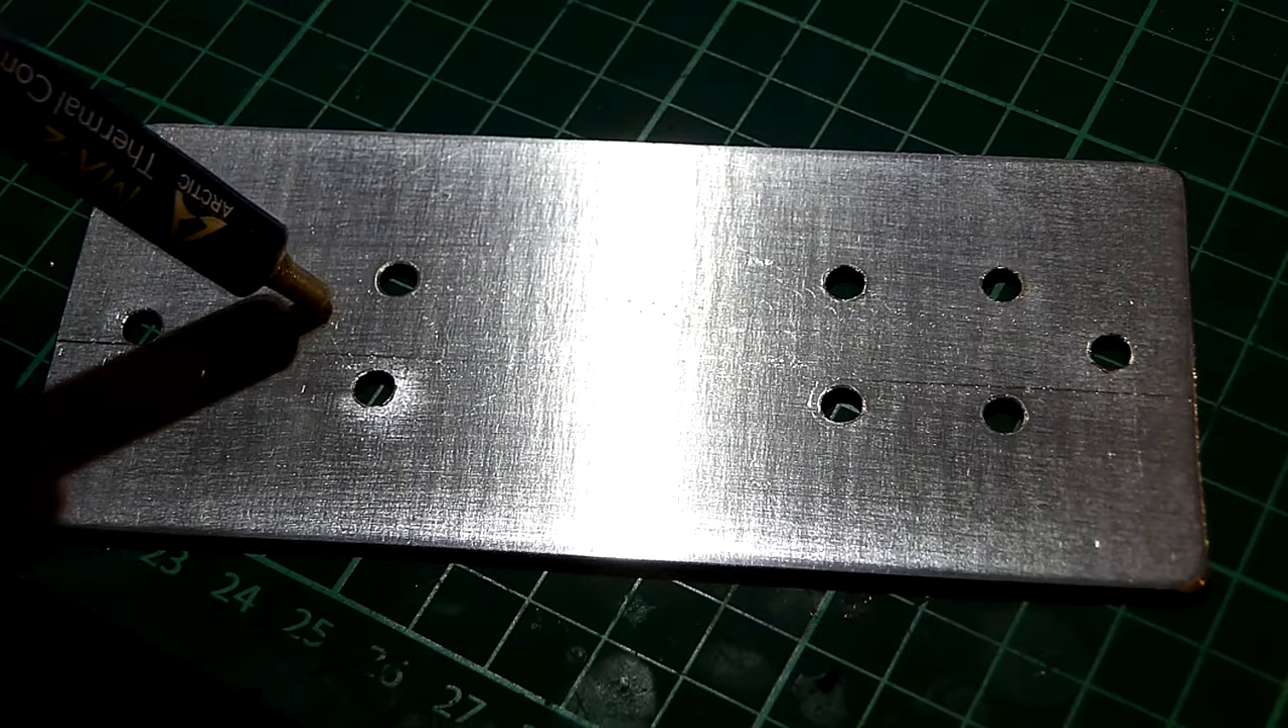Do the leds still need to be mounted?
Yes.